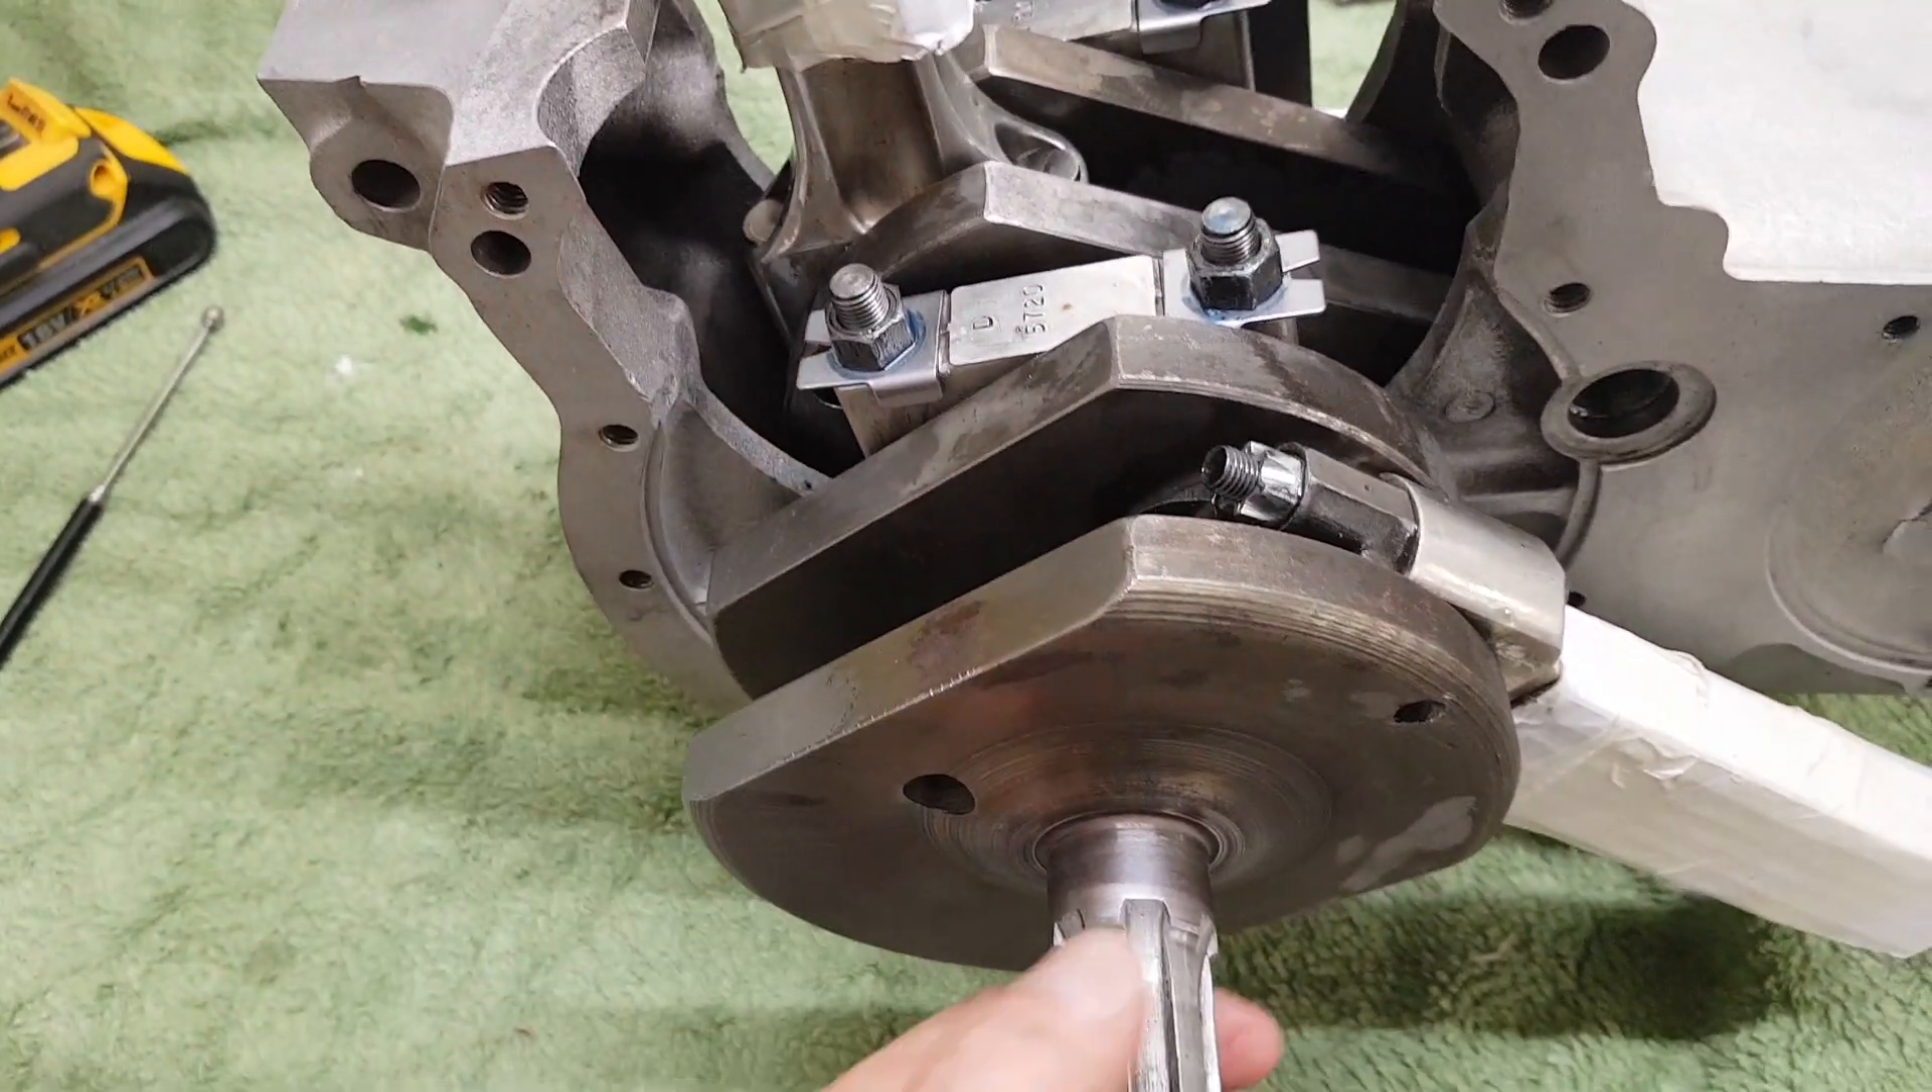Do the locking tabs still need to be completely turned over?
Yes.